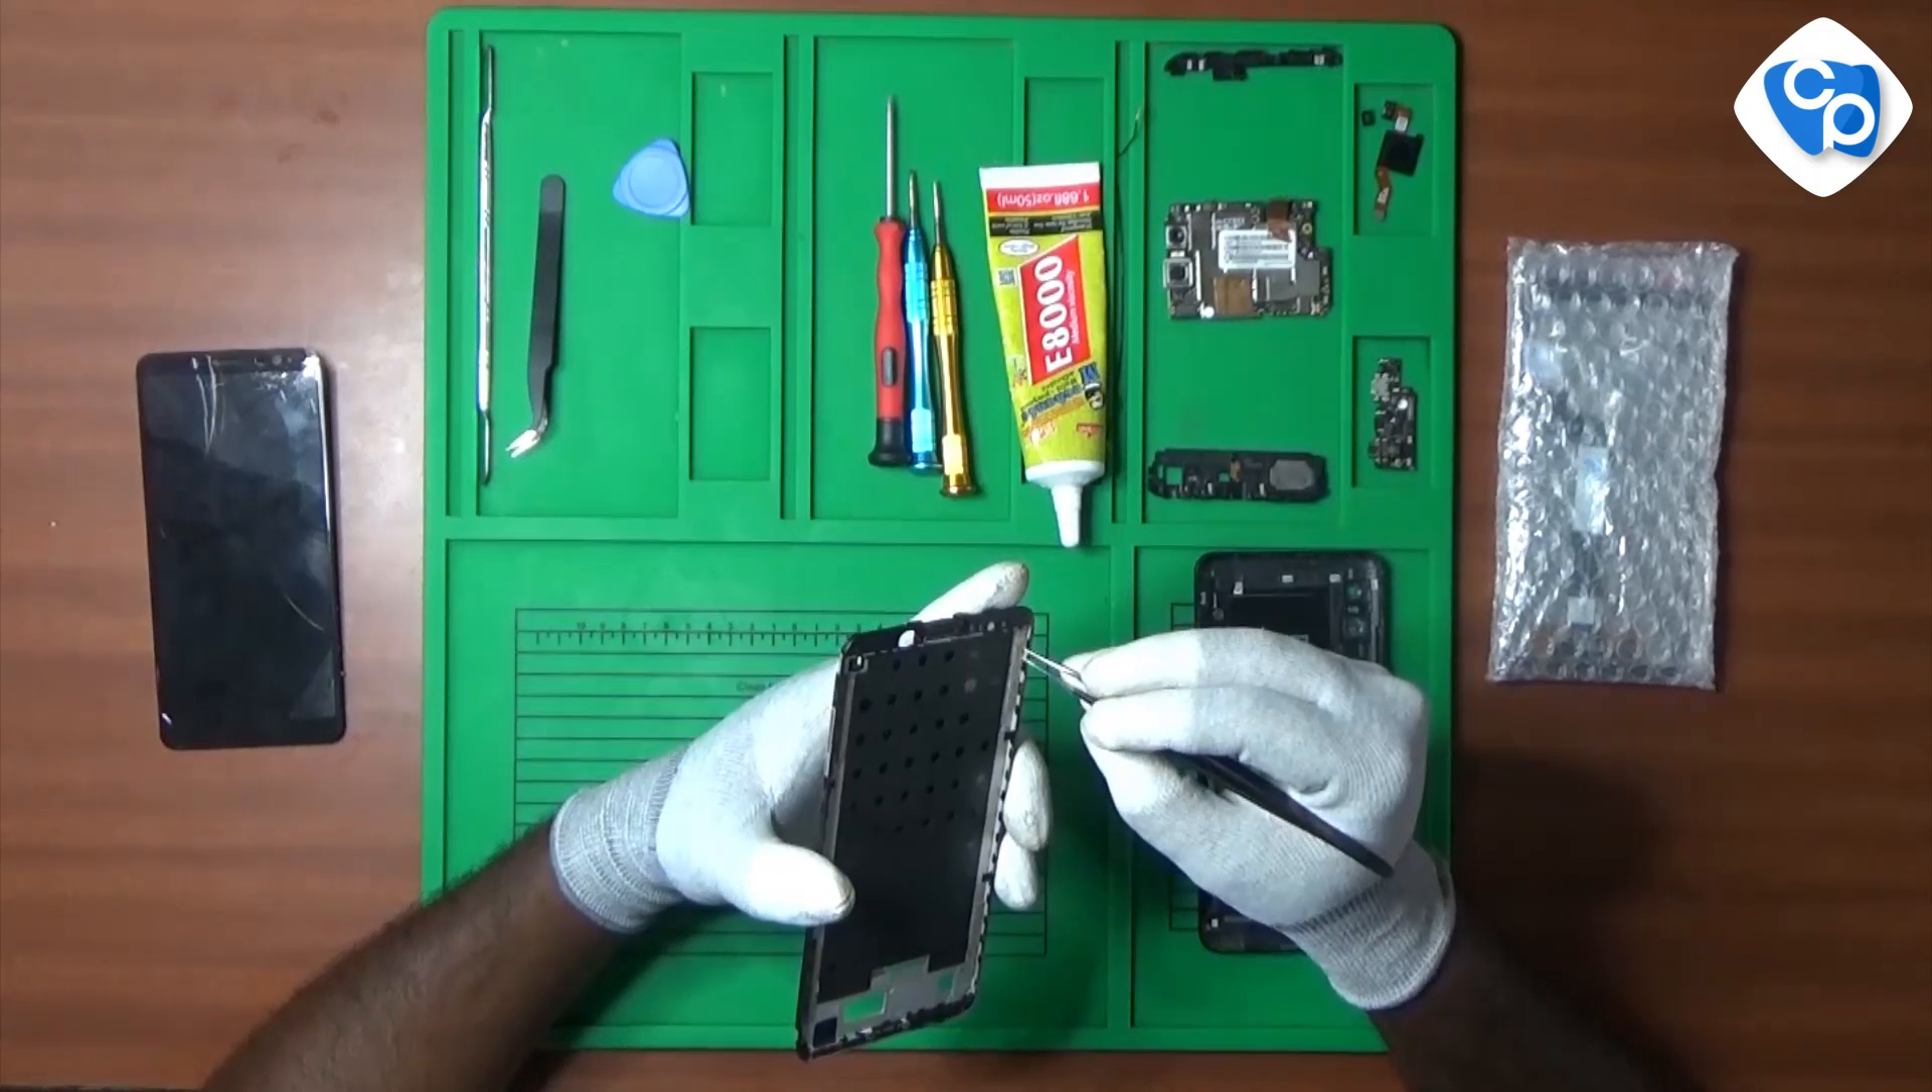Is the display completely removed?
Yes.